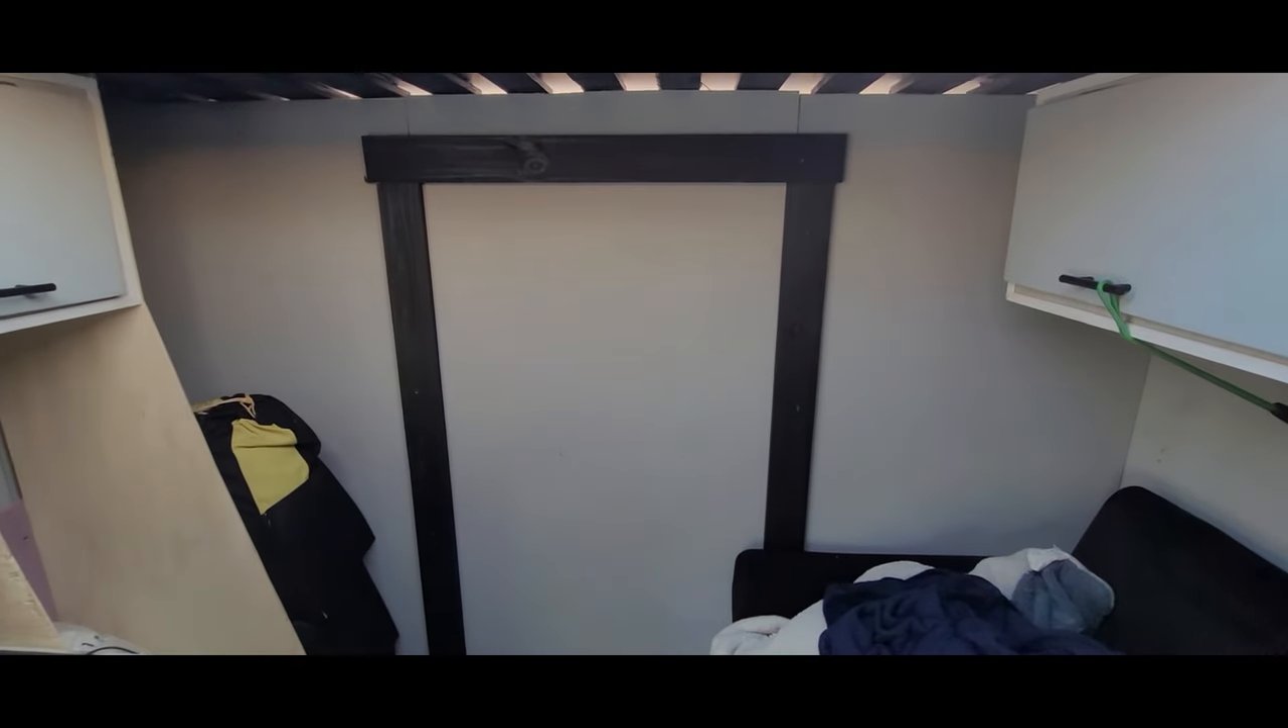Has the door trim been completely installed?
Yes.